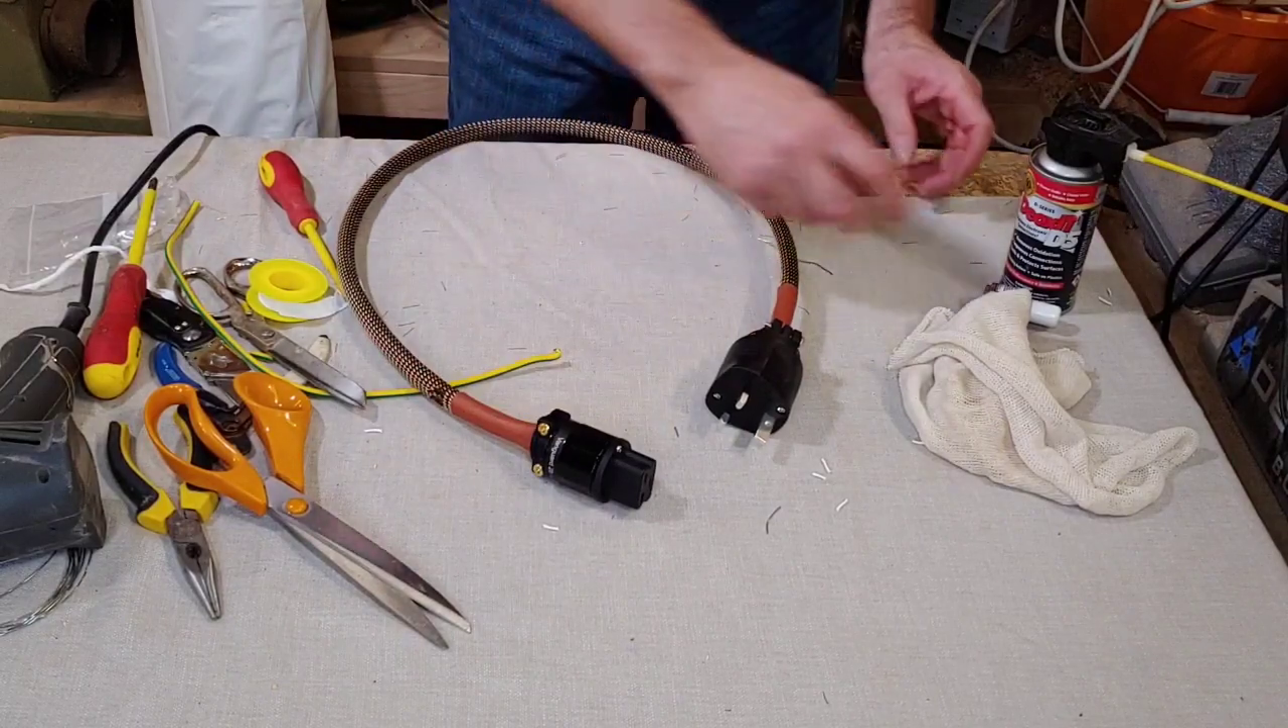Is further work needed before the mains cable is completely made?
No.